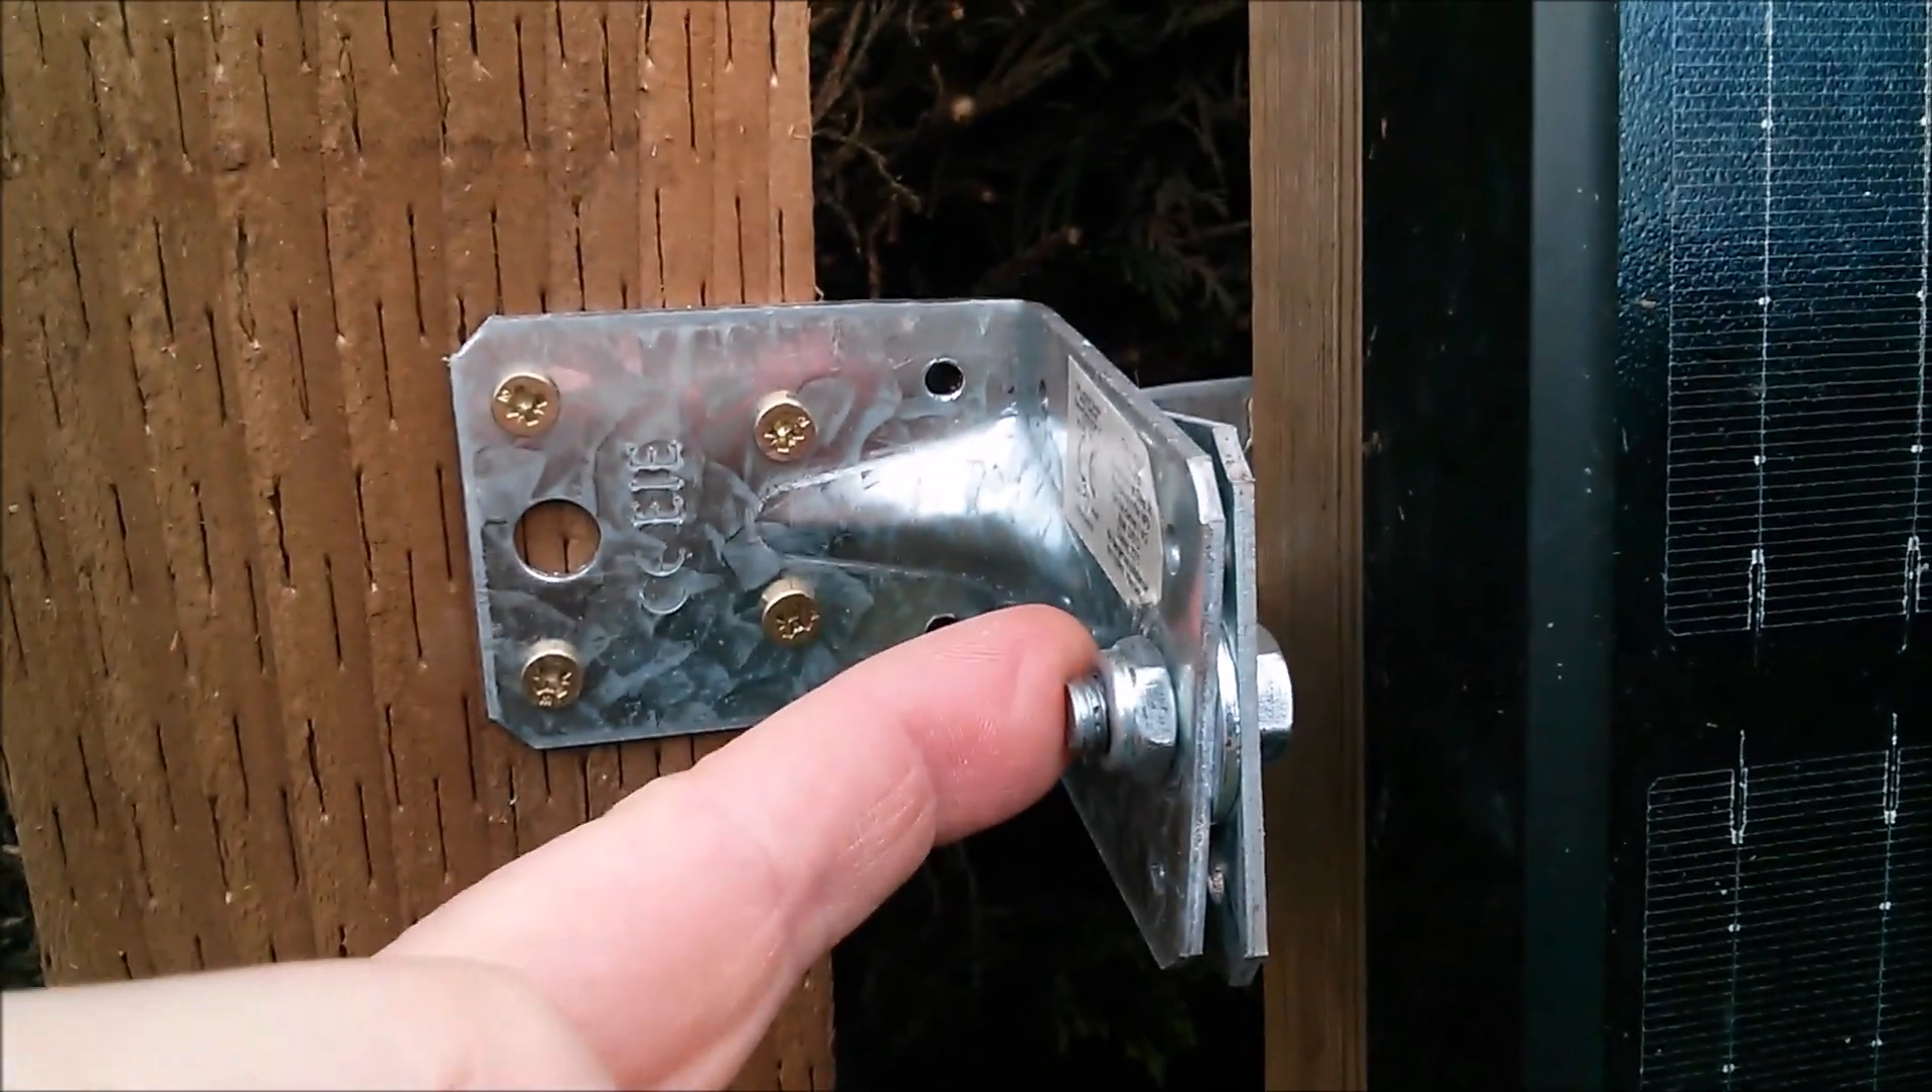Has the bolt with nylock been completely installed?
Yes.